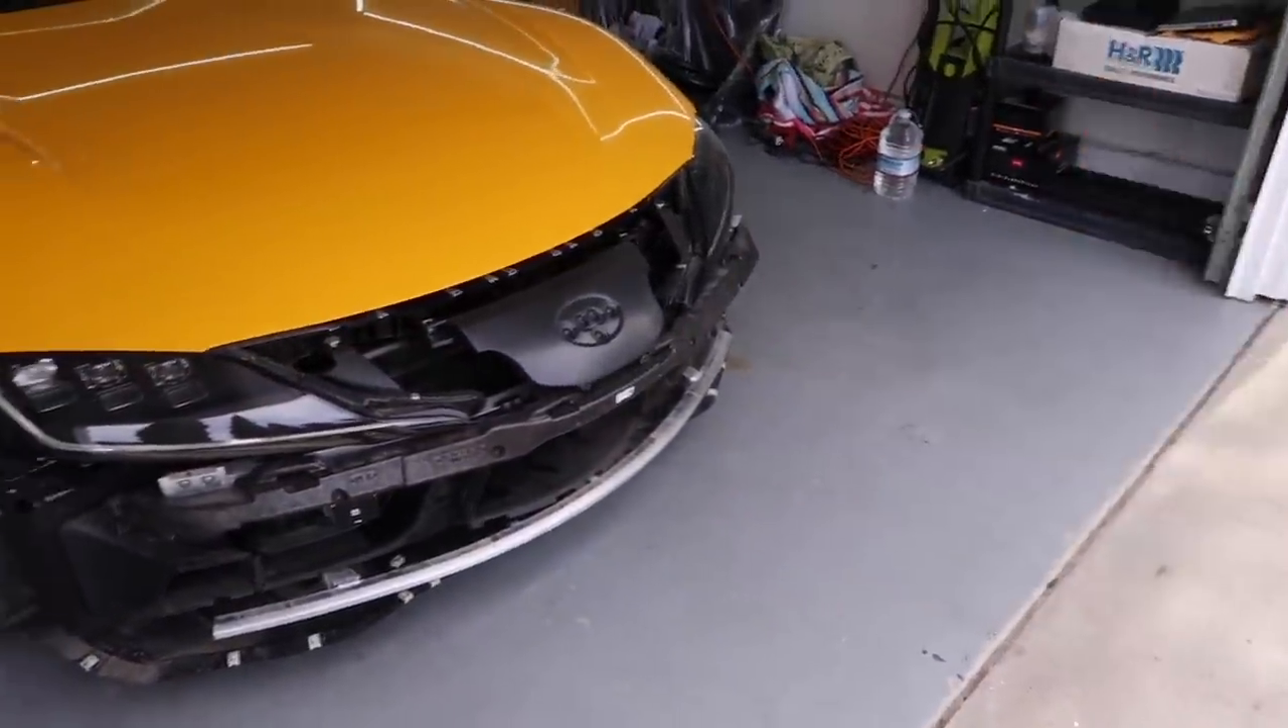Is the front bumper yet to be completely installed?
Yes.